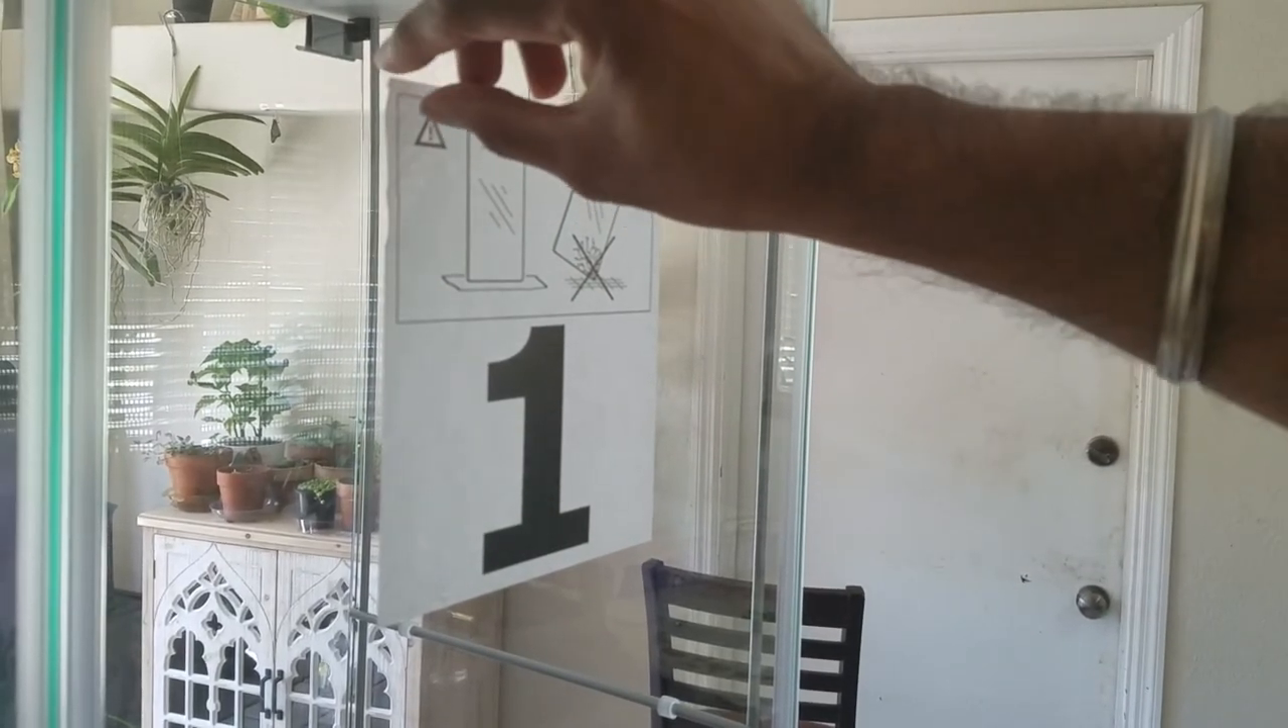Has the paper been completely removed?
No.